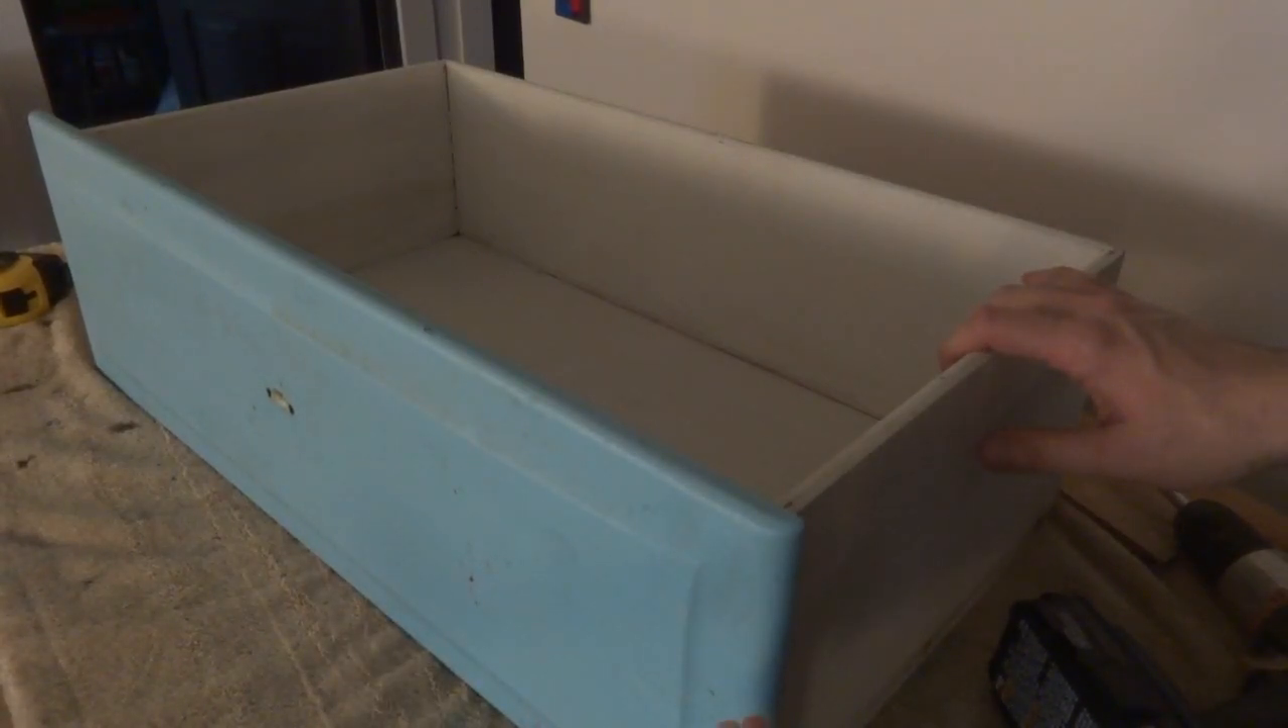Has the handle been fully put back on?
No.